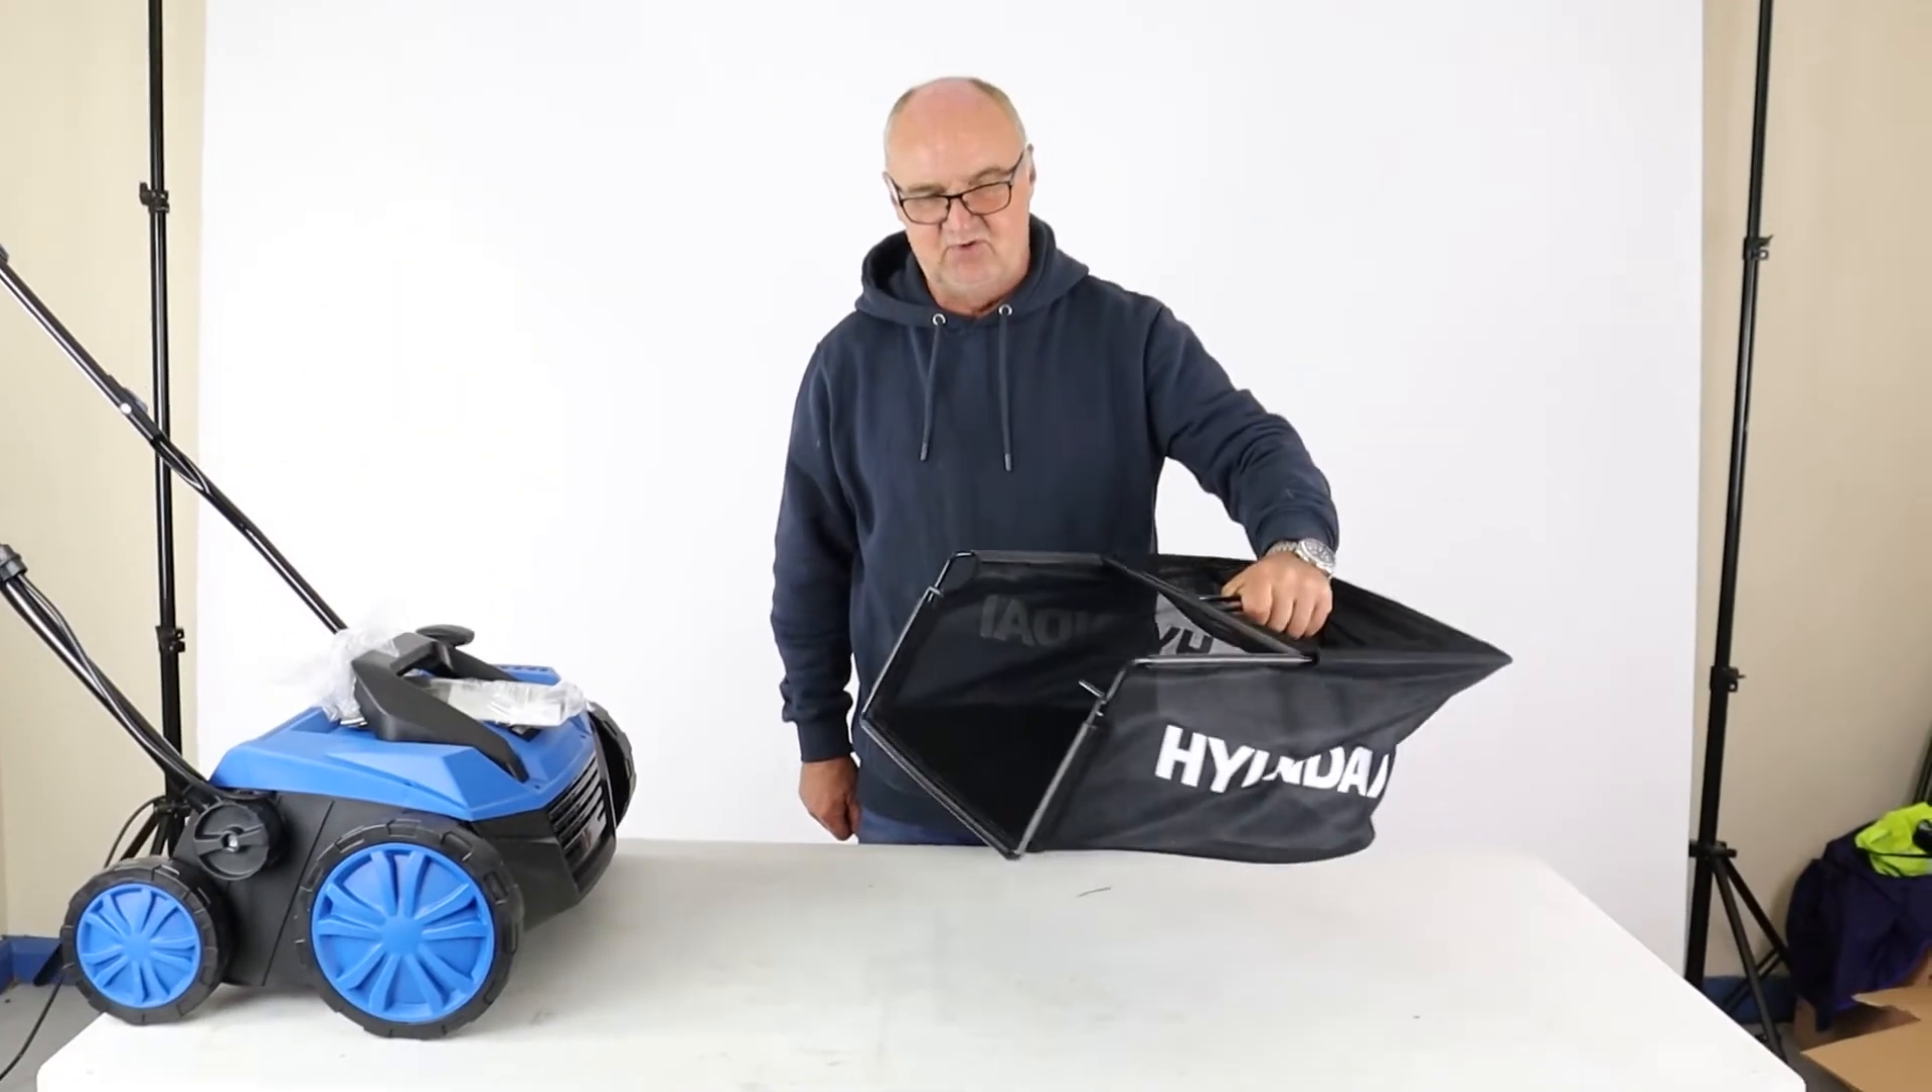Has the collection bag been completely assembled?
Yes.